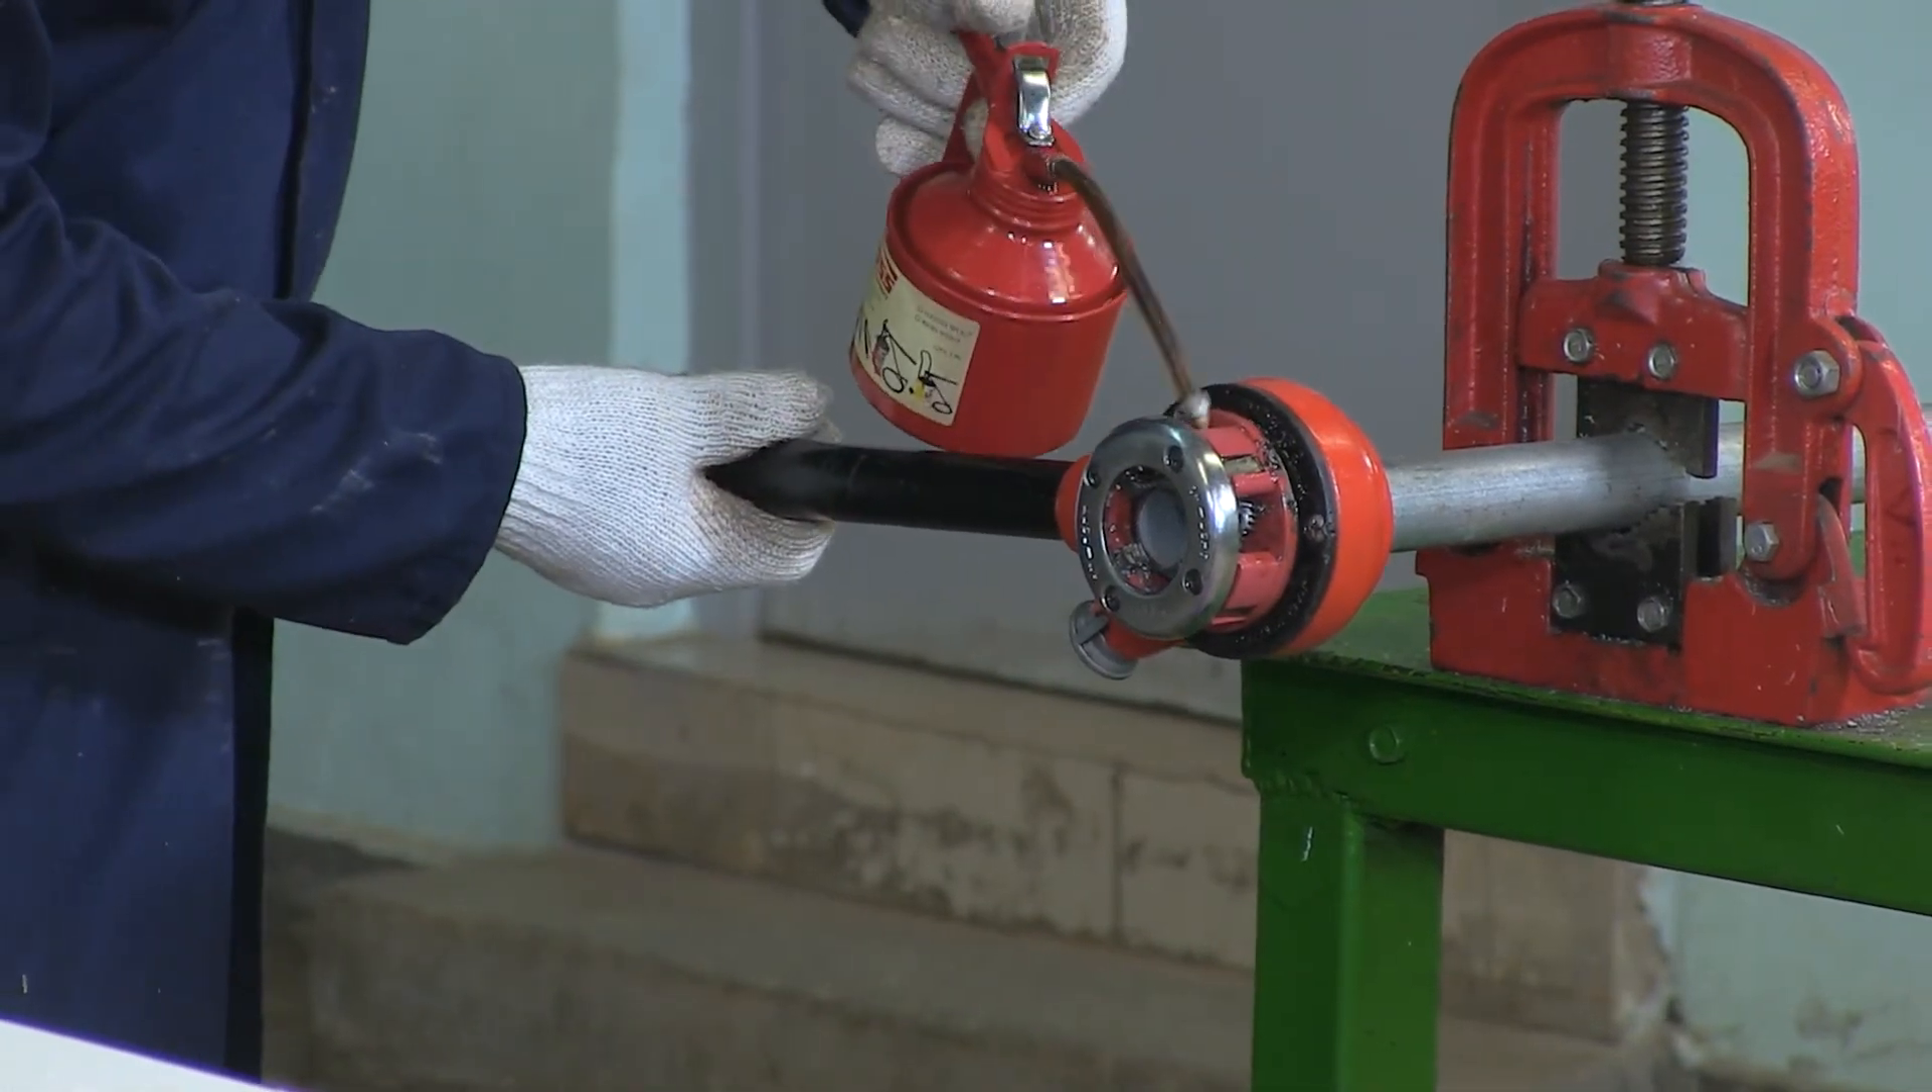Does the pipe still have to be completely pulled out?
Yes.